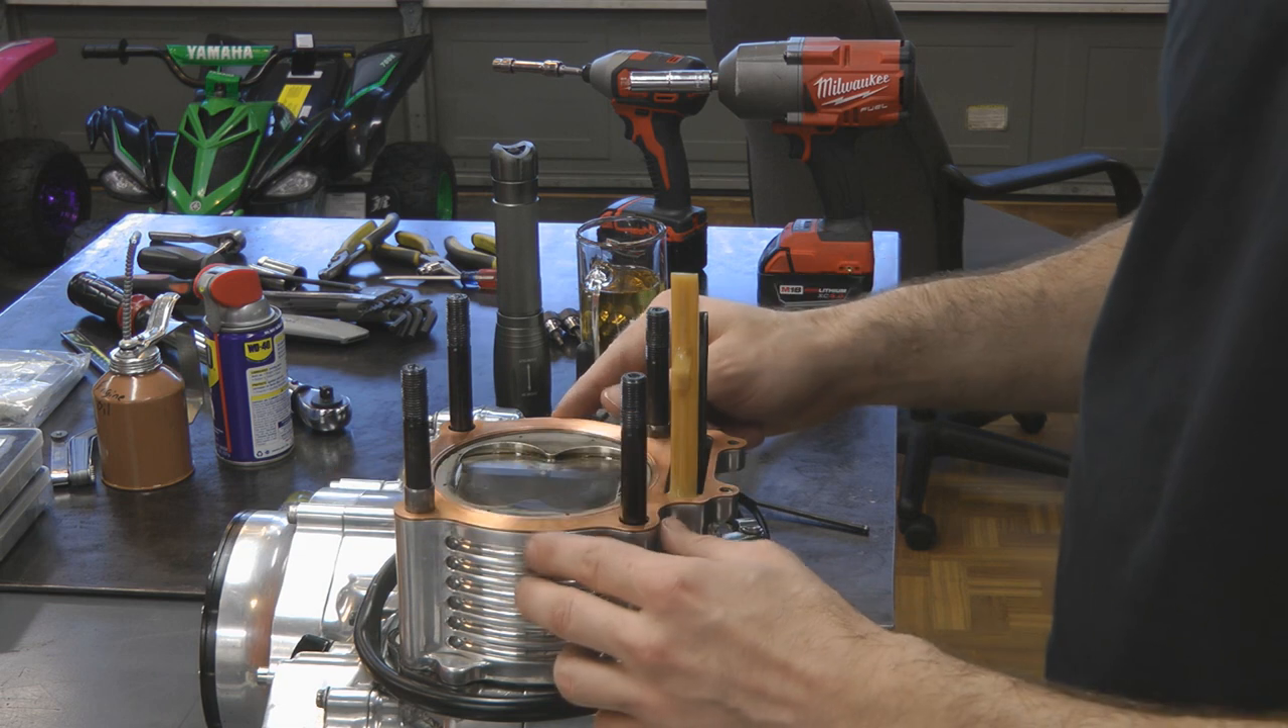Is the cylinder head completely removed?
Yes.